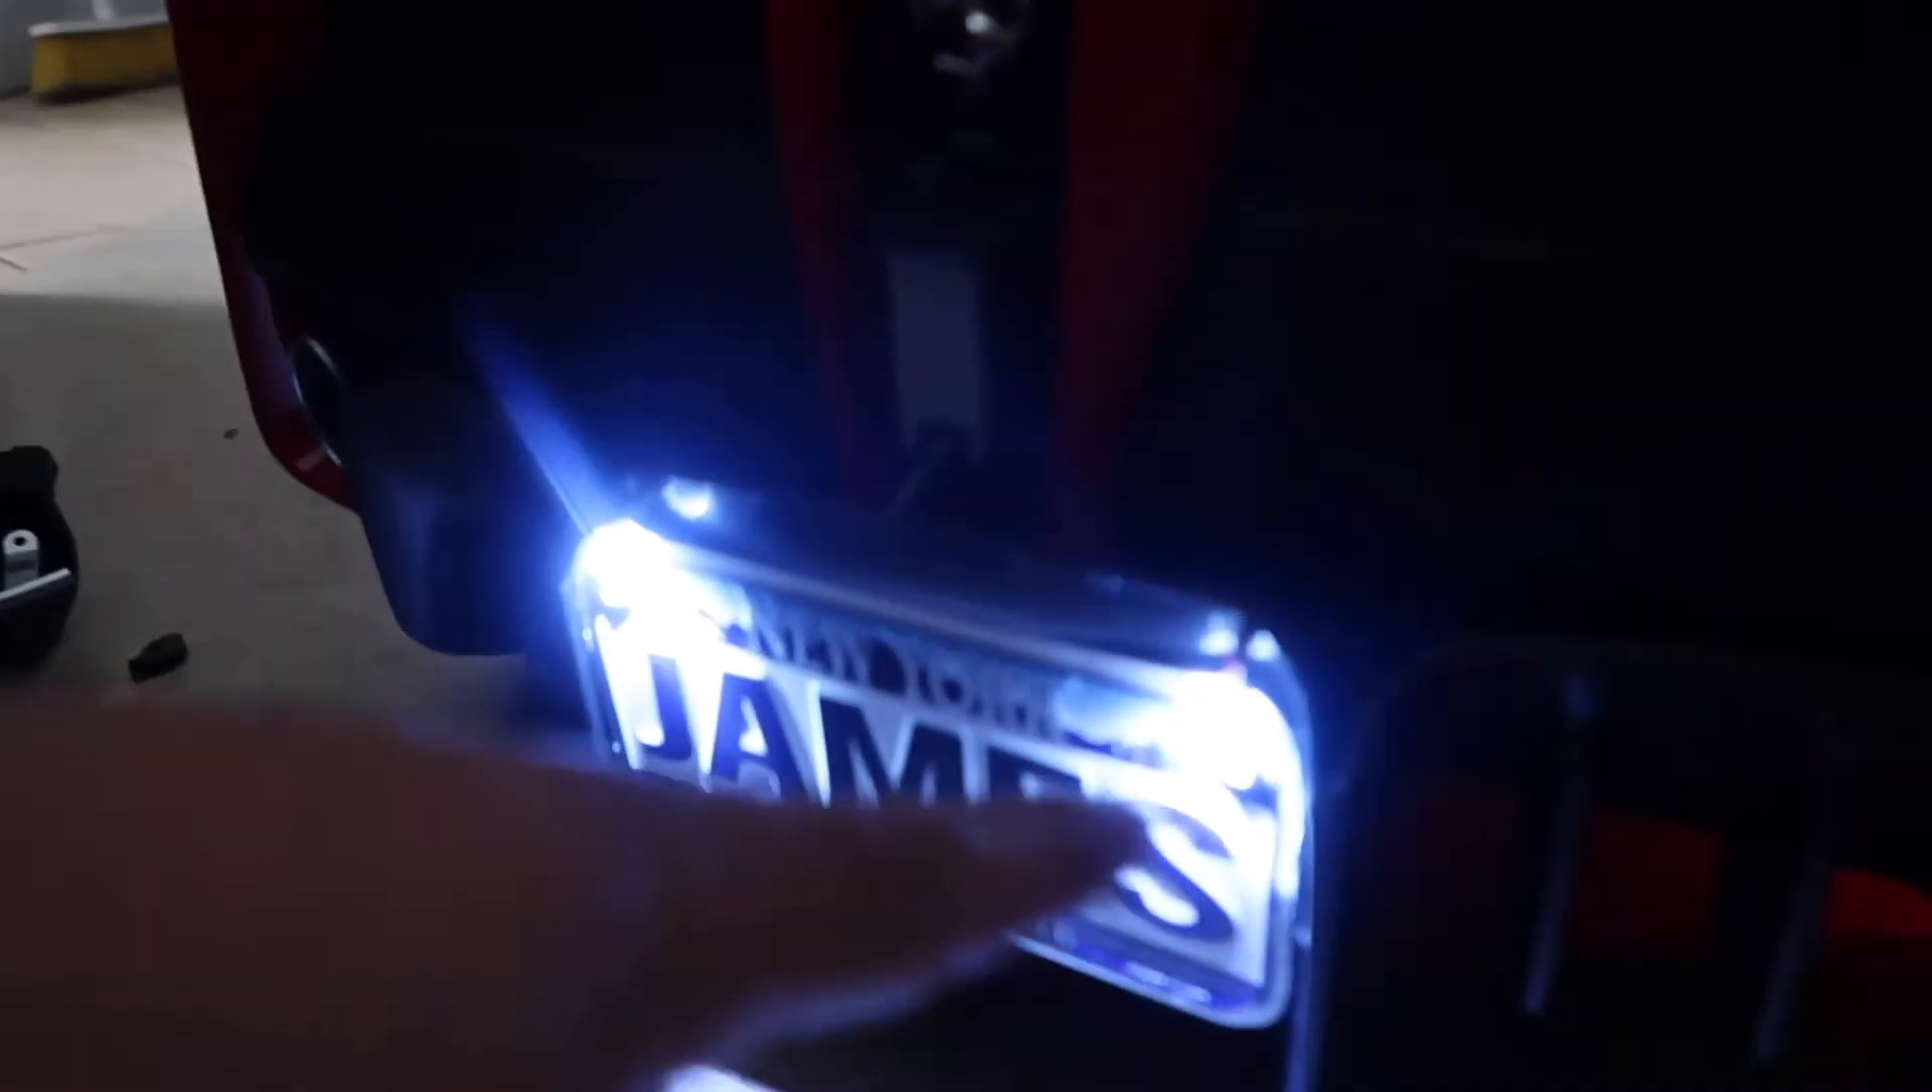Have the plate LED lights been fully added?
Yes.